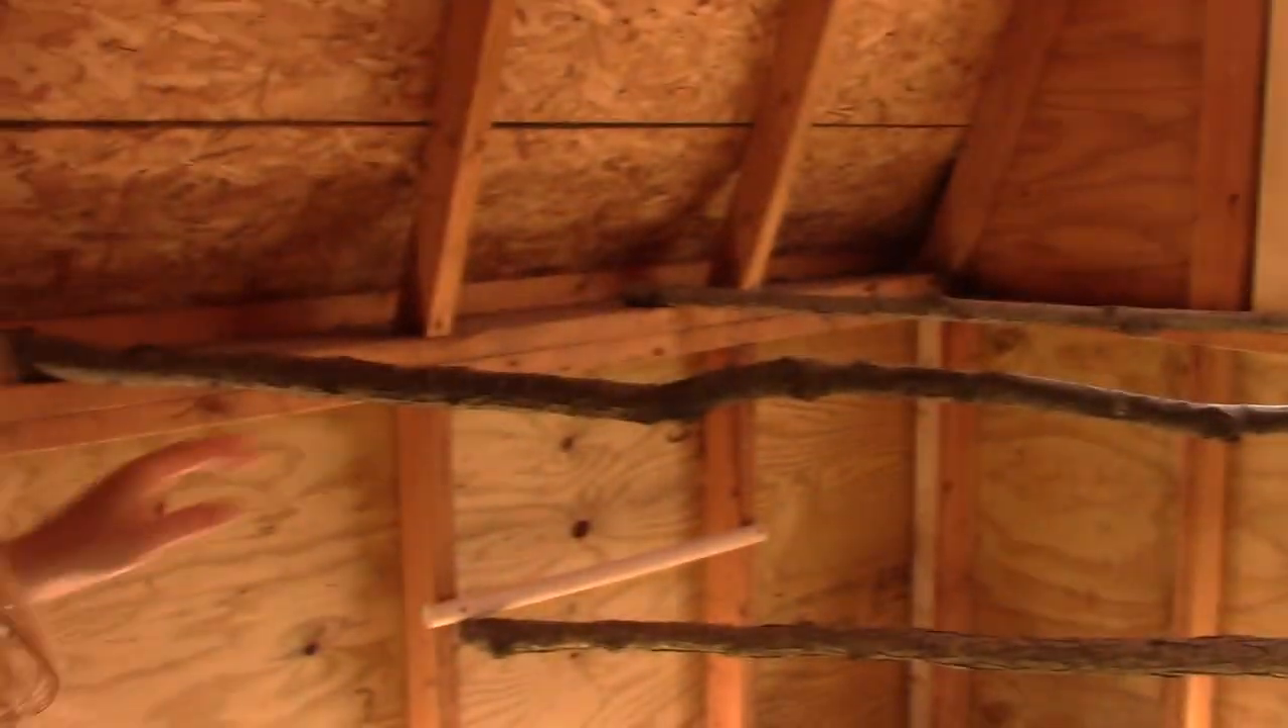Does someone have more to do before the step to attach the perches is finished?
No.